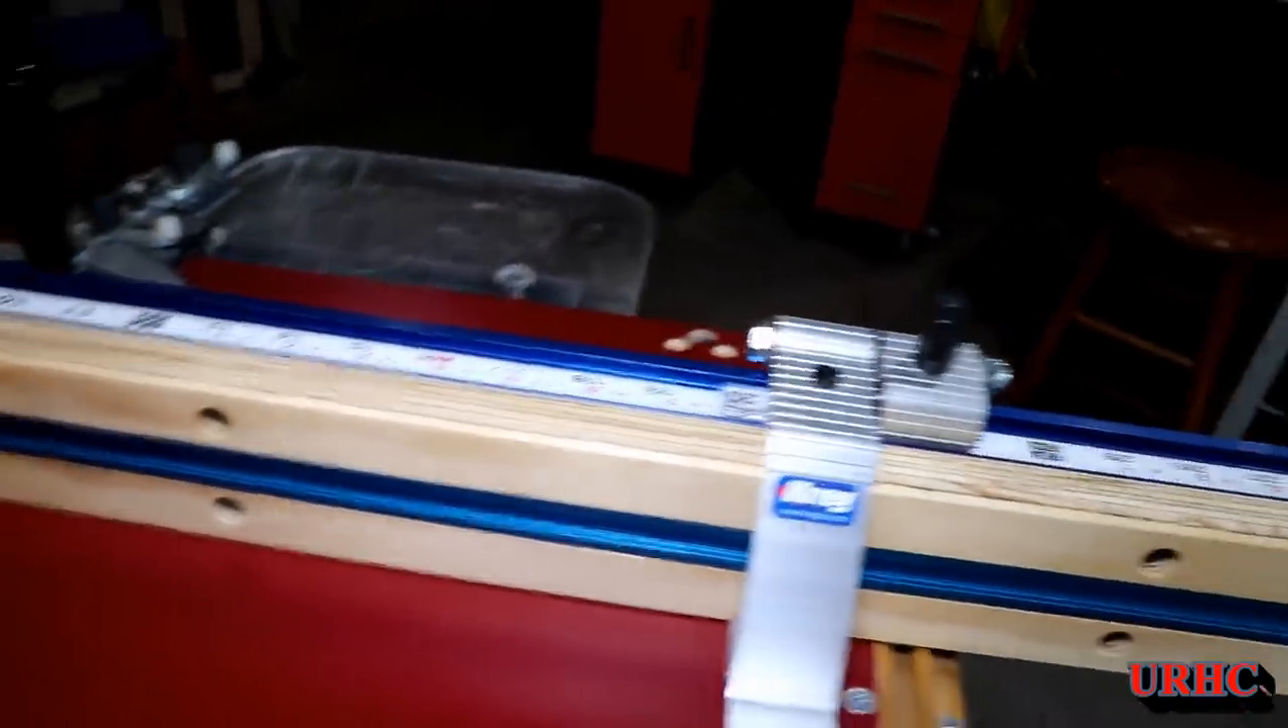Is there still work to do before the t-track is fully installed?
No.